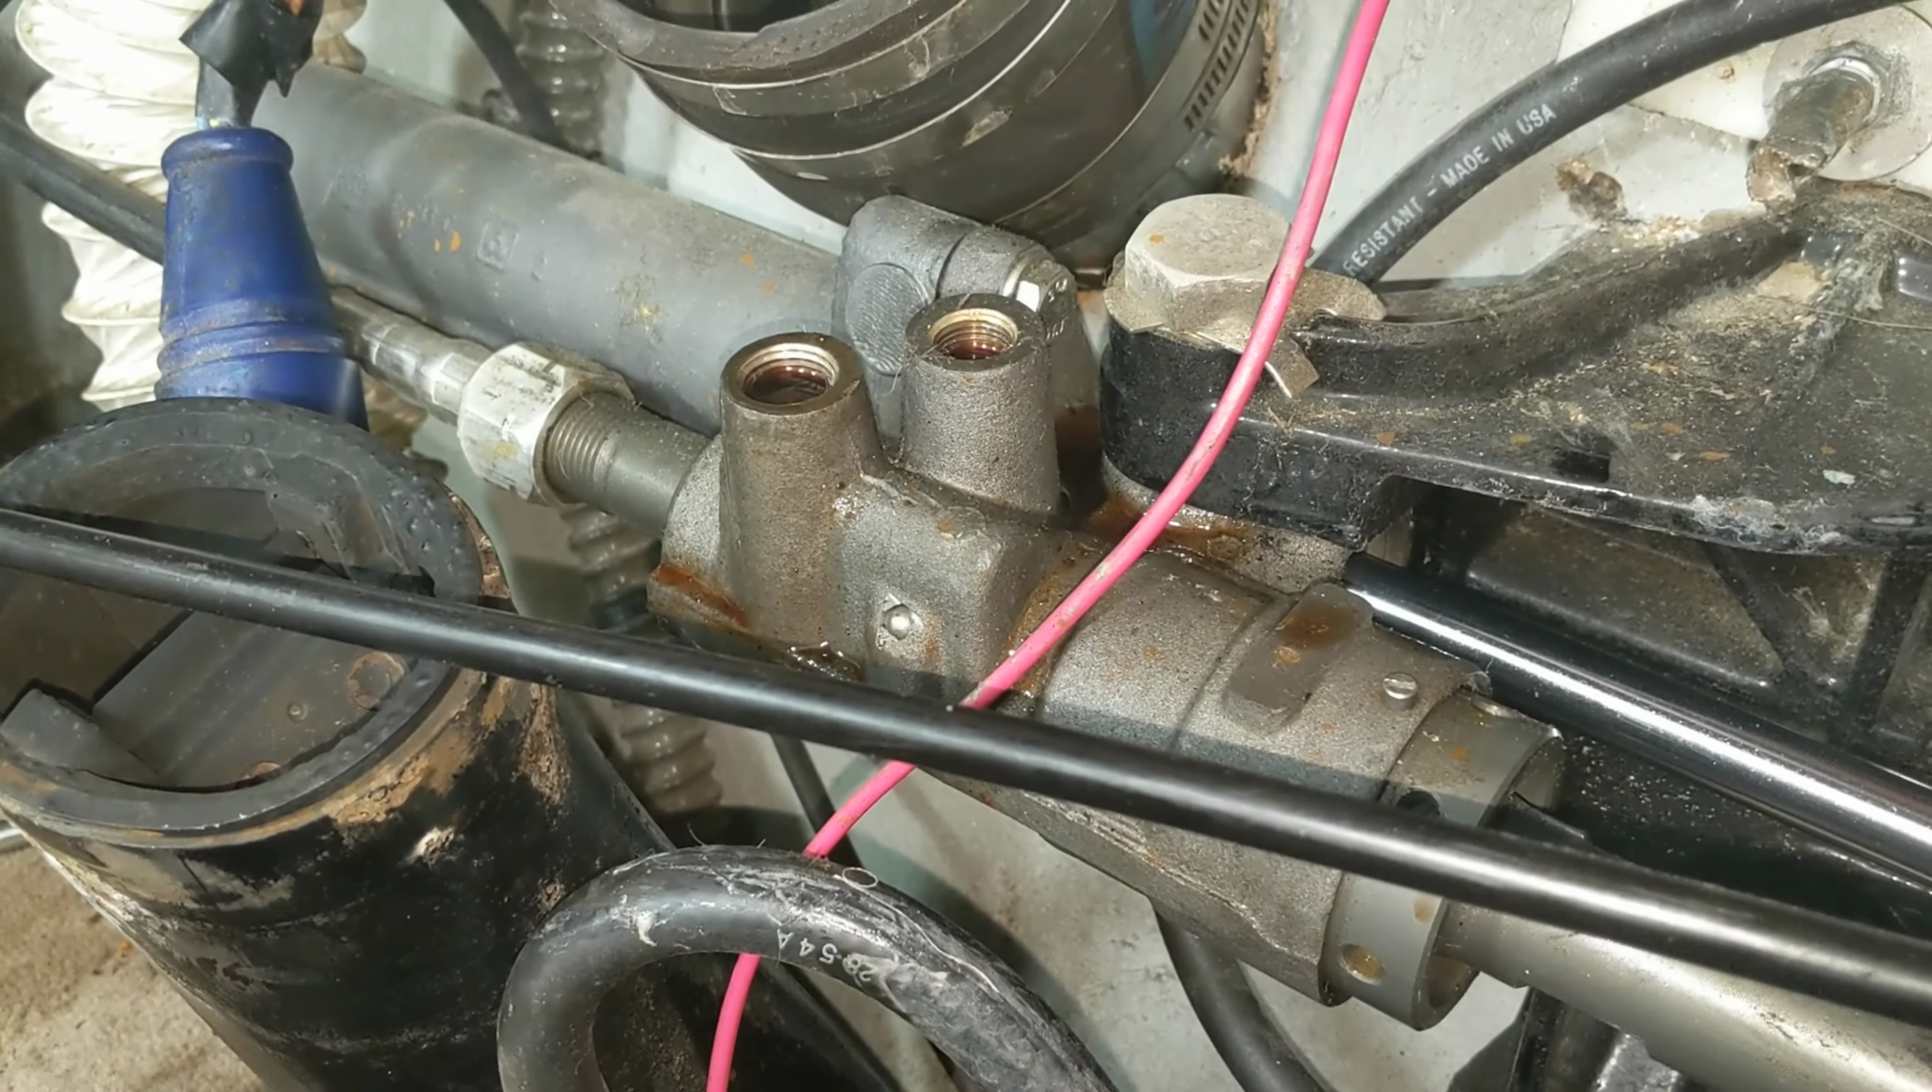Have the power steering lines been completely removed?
Yes.